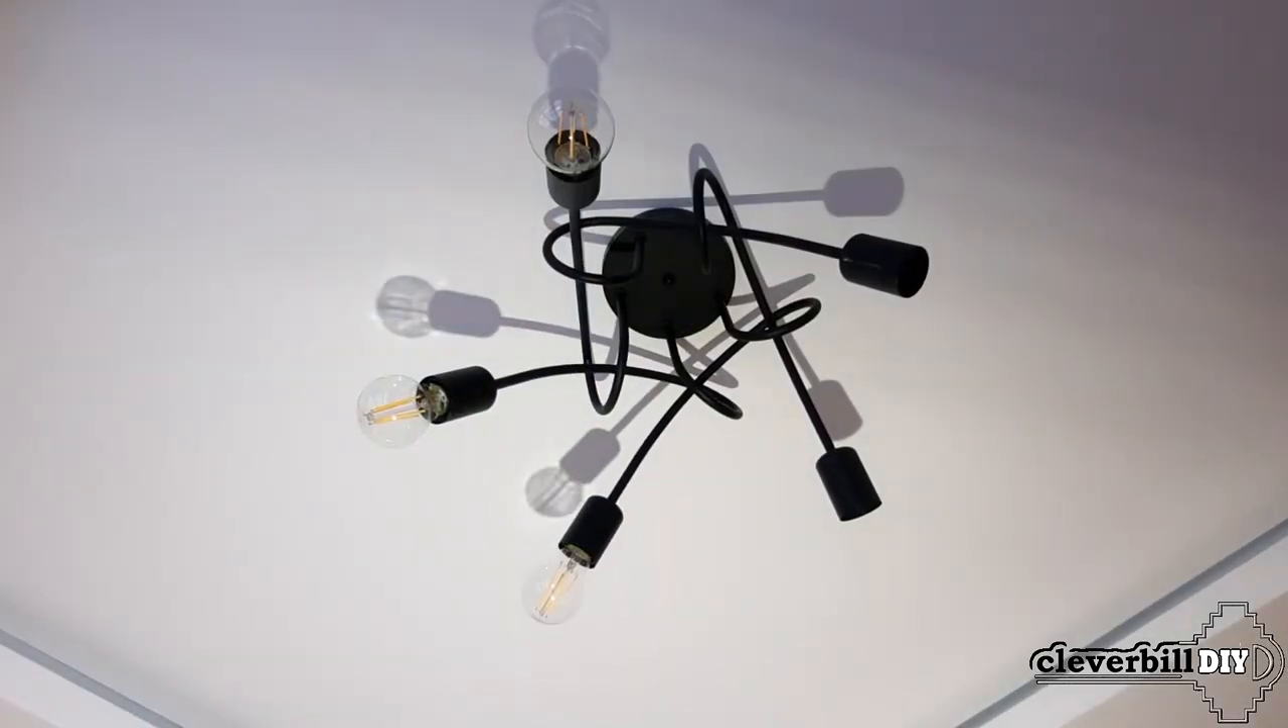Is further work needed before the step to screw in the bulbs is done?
Yes.